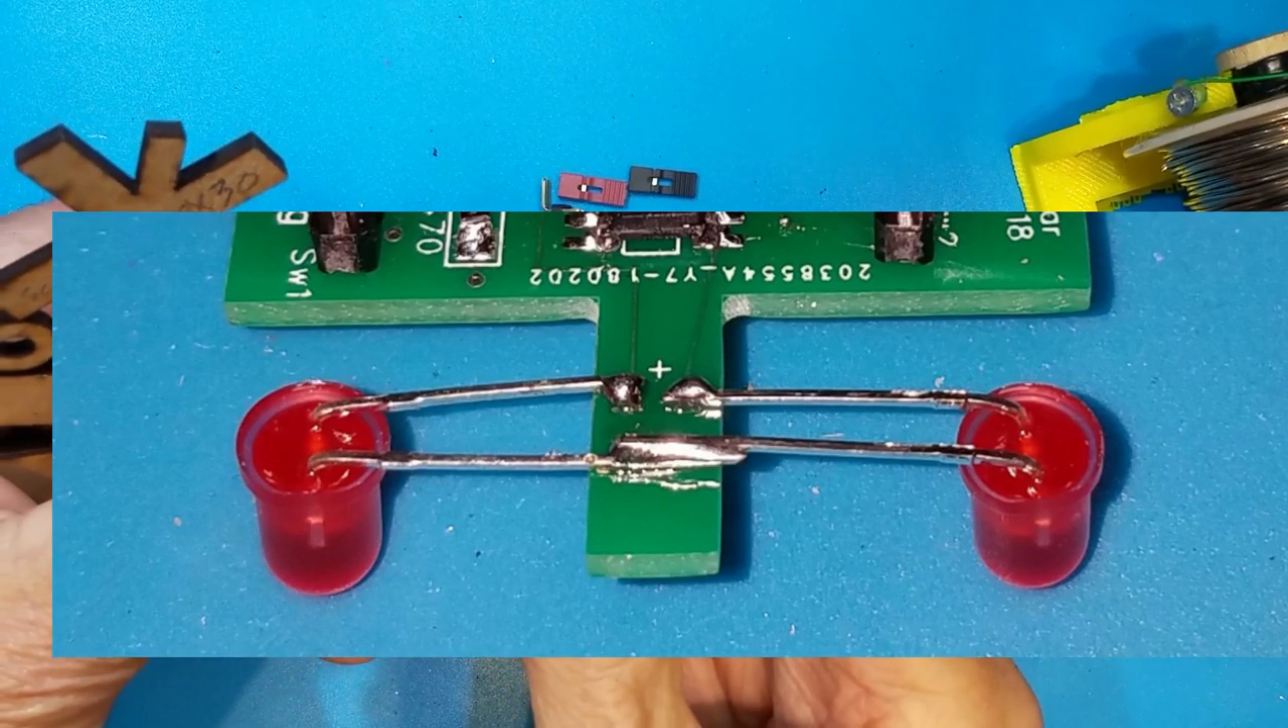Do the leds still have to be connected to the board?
No.